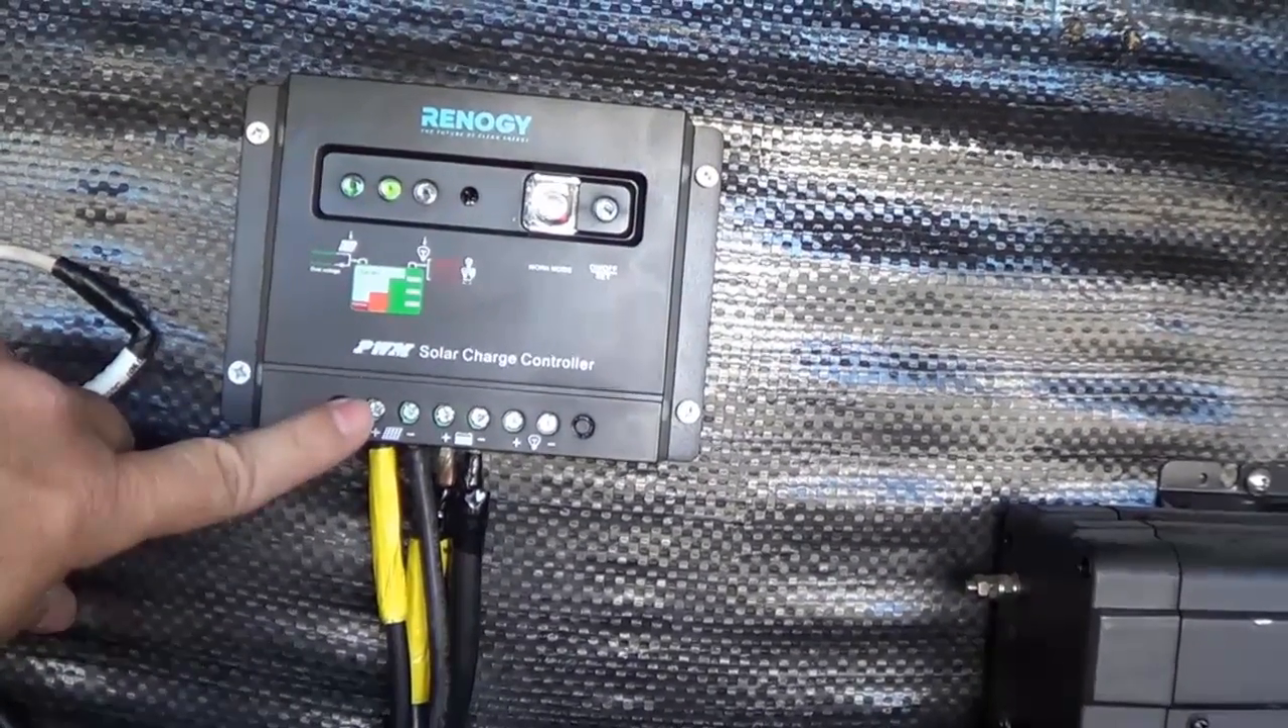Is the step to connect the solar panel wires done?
Yes.